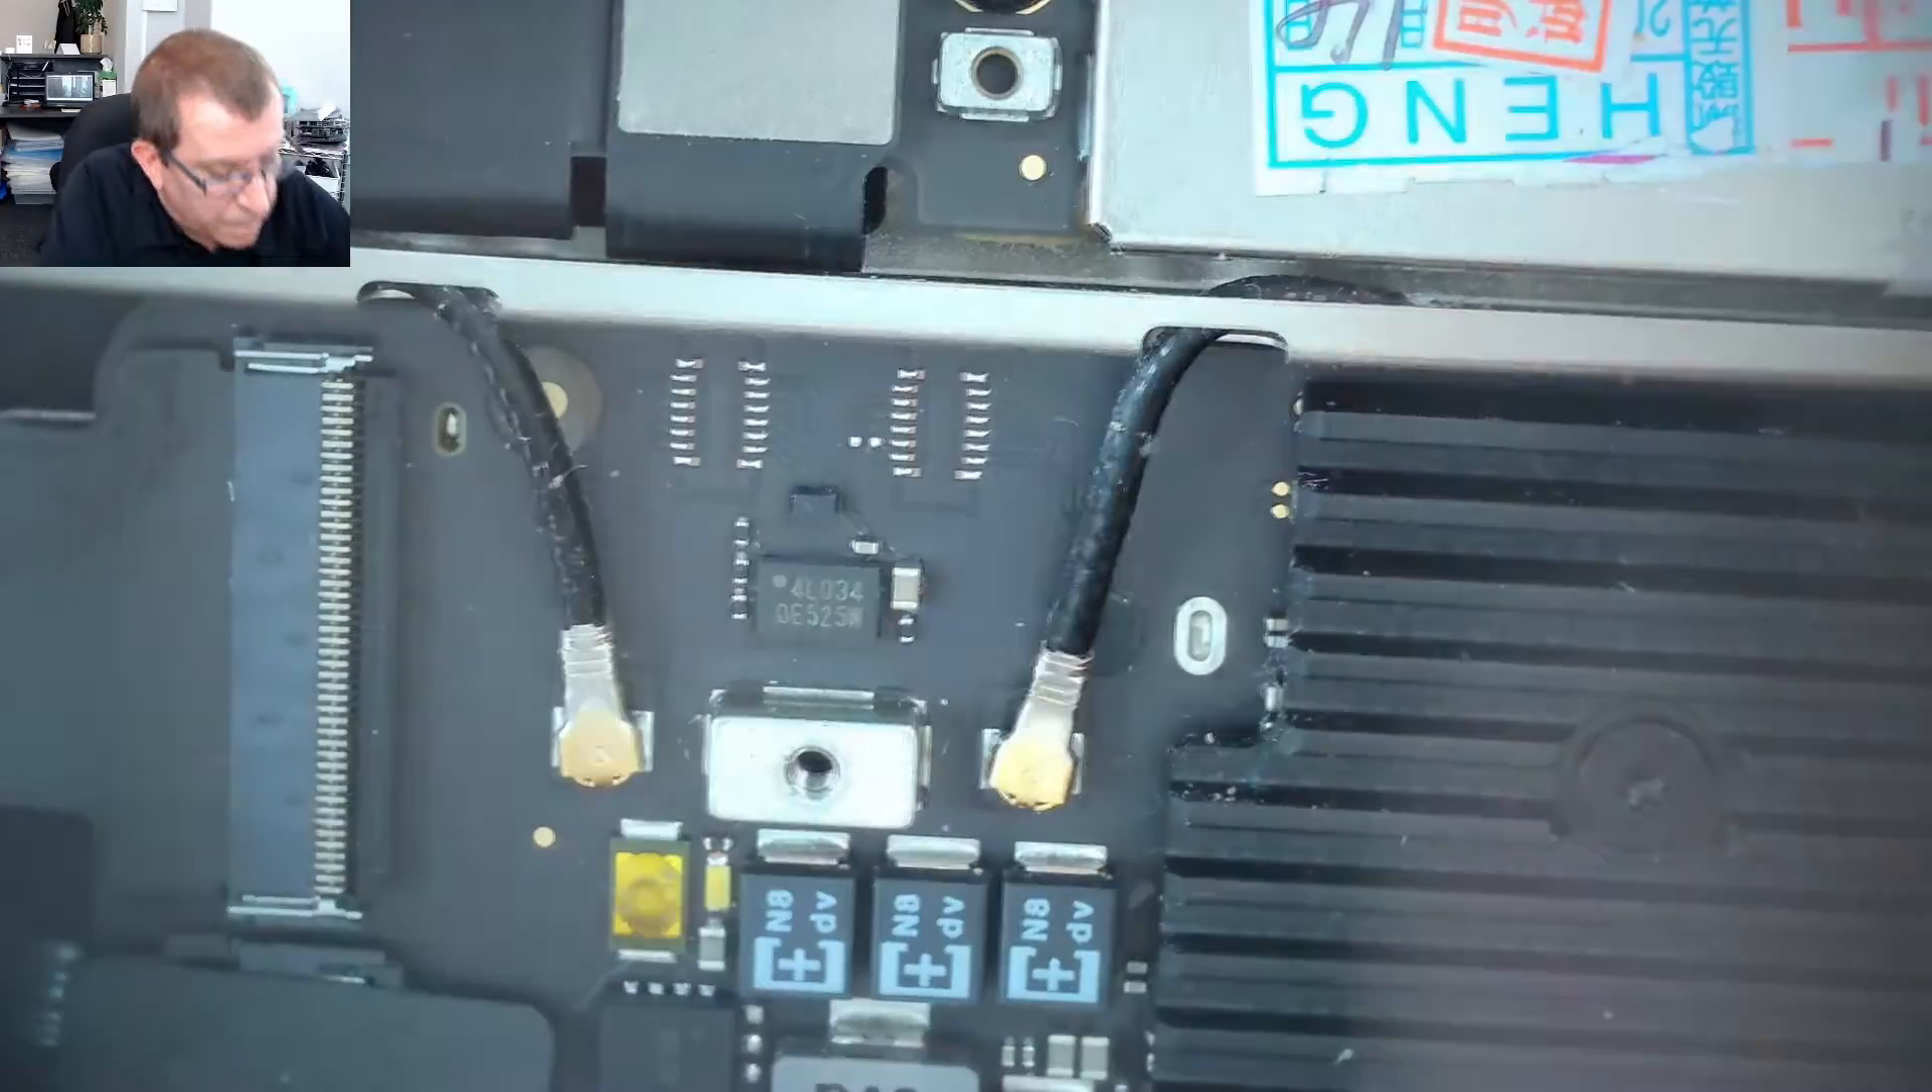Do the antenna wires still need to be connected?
No.